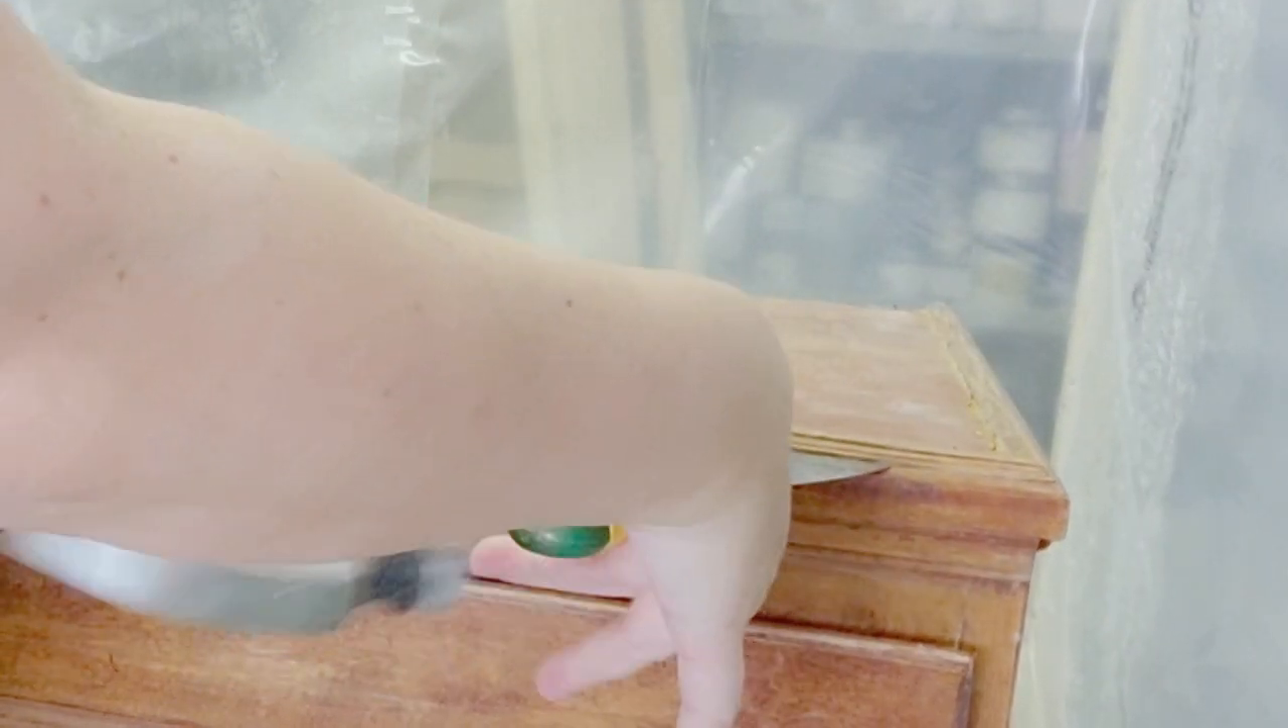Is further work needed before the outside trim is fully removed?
Yes.